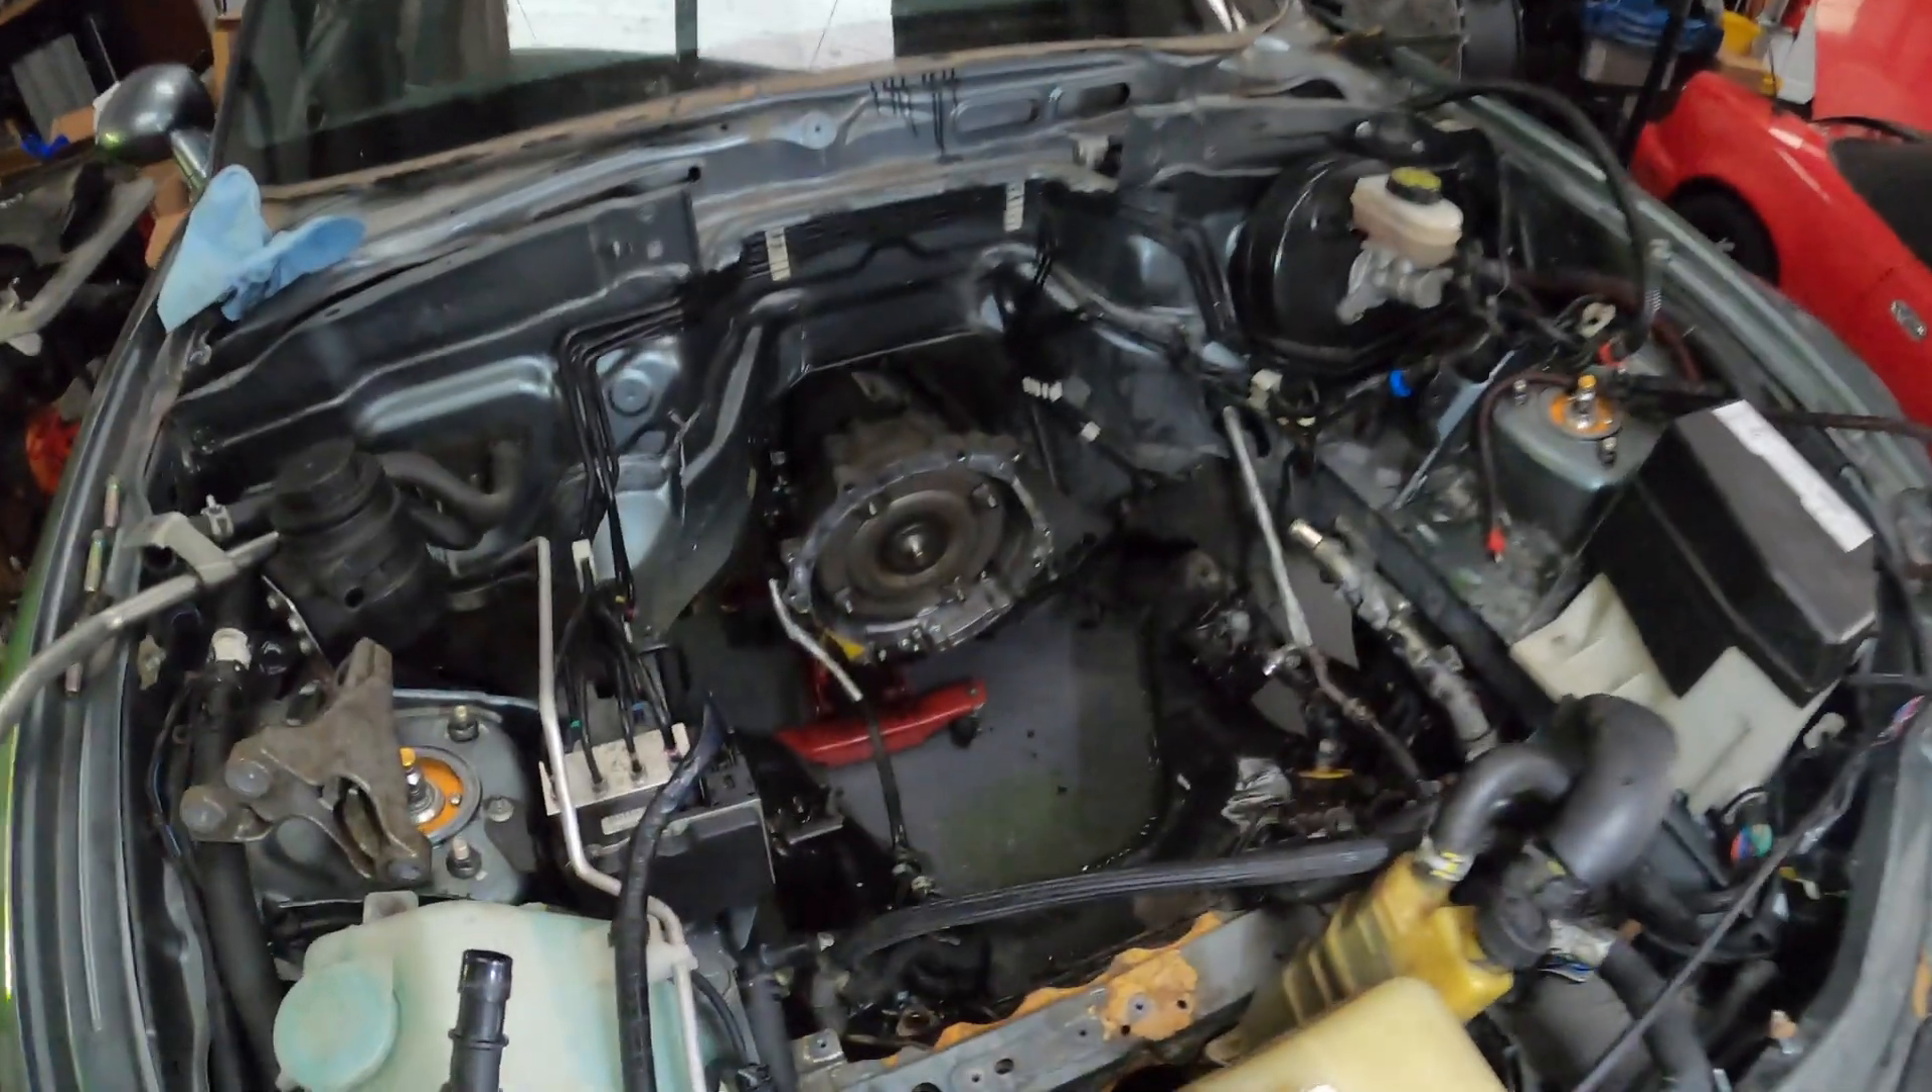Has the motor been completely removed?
Yes.